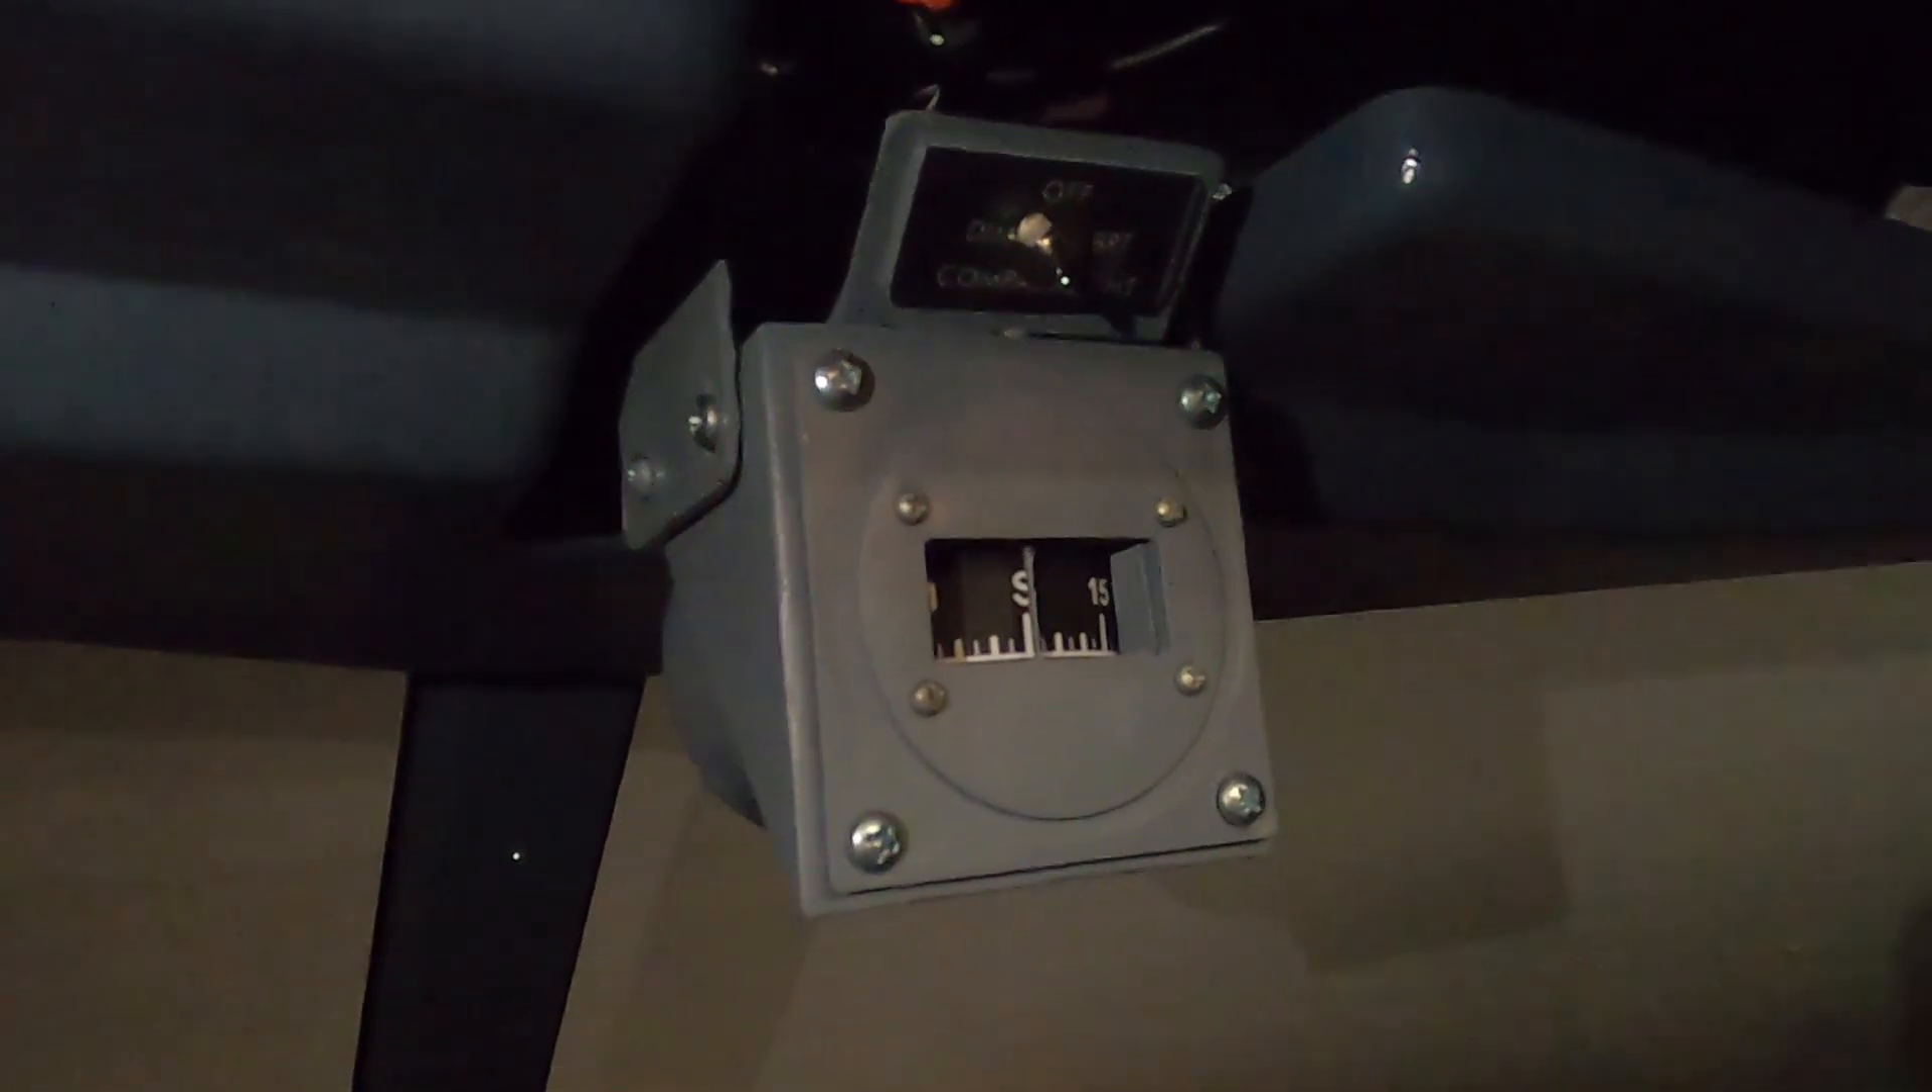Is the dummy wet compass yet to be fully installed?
No.